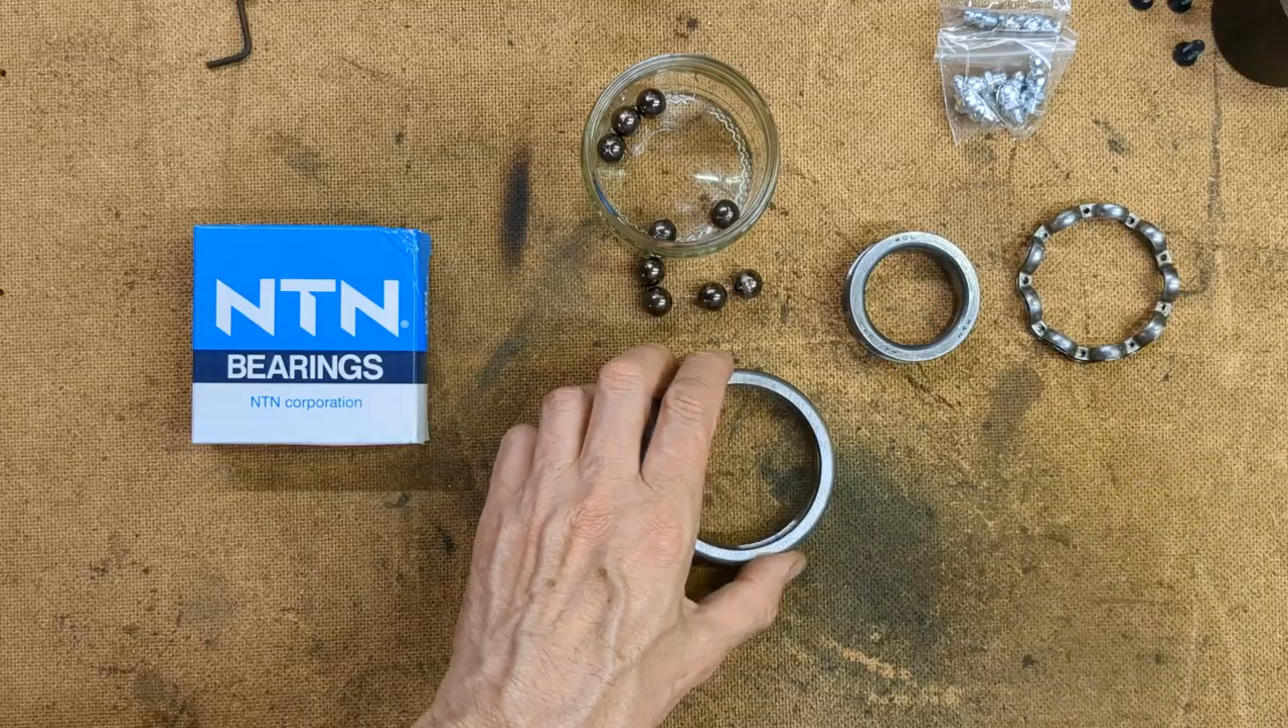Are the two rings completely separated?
Yes.